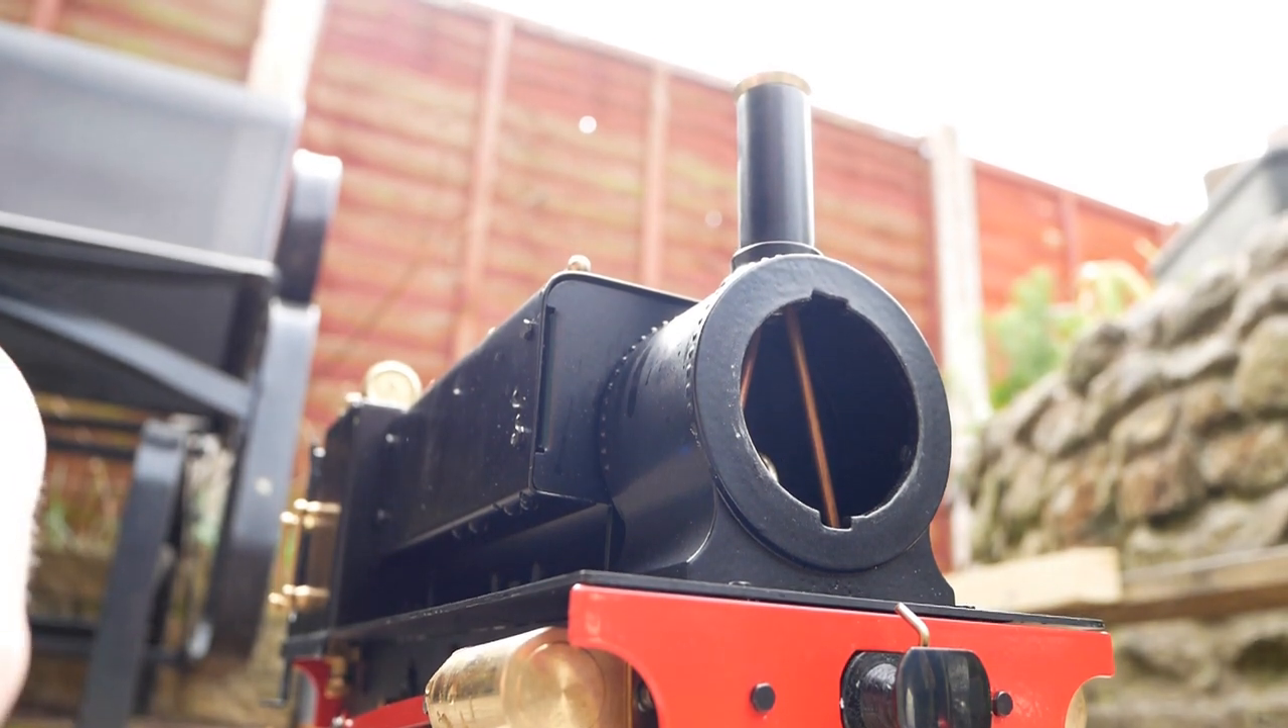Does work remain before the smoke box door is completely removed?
No.